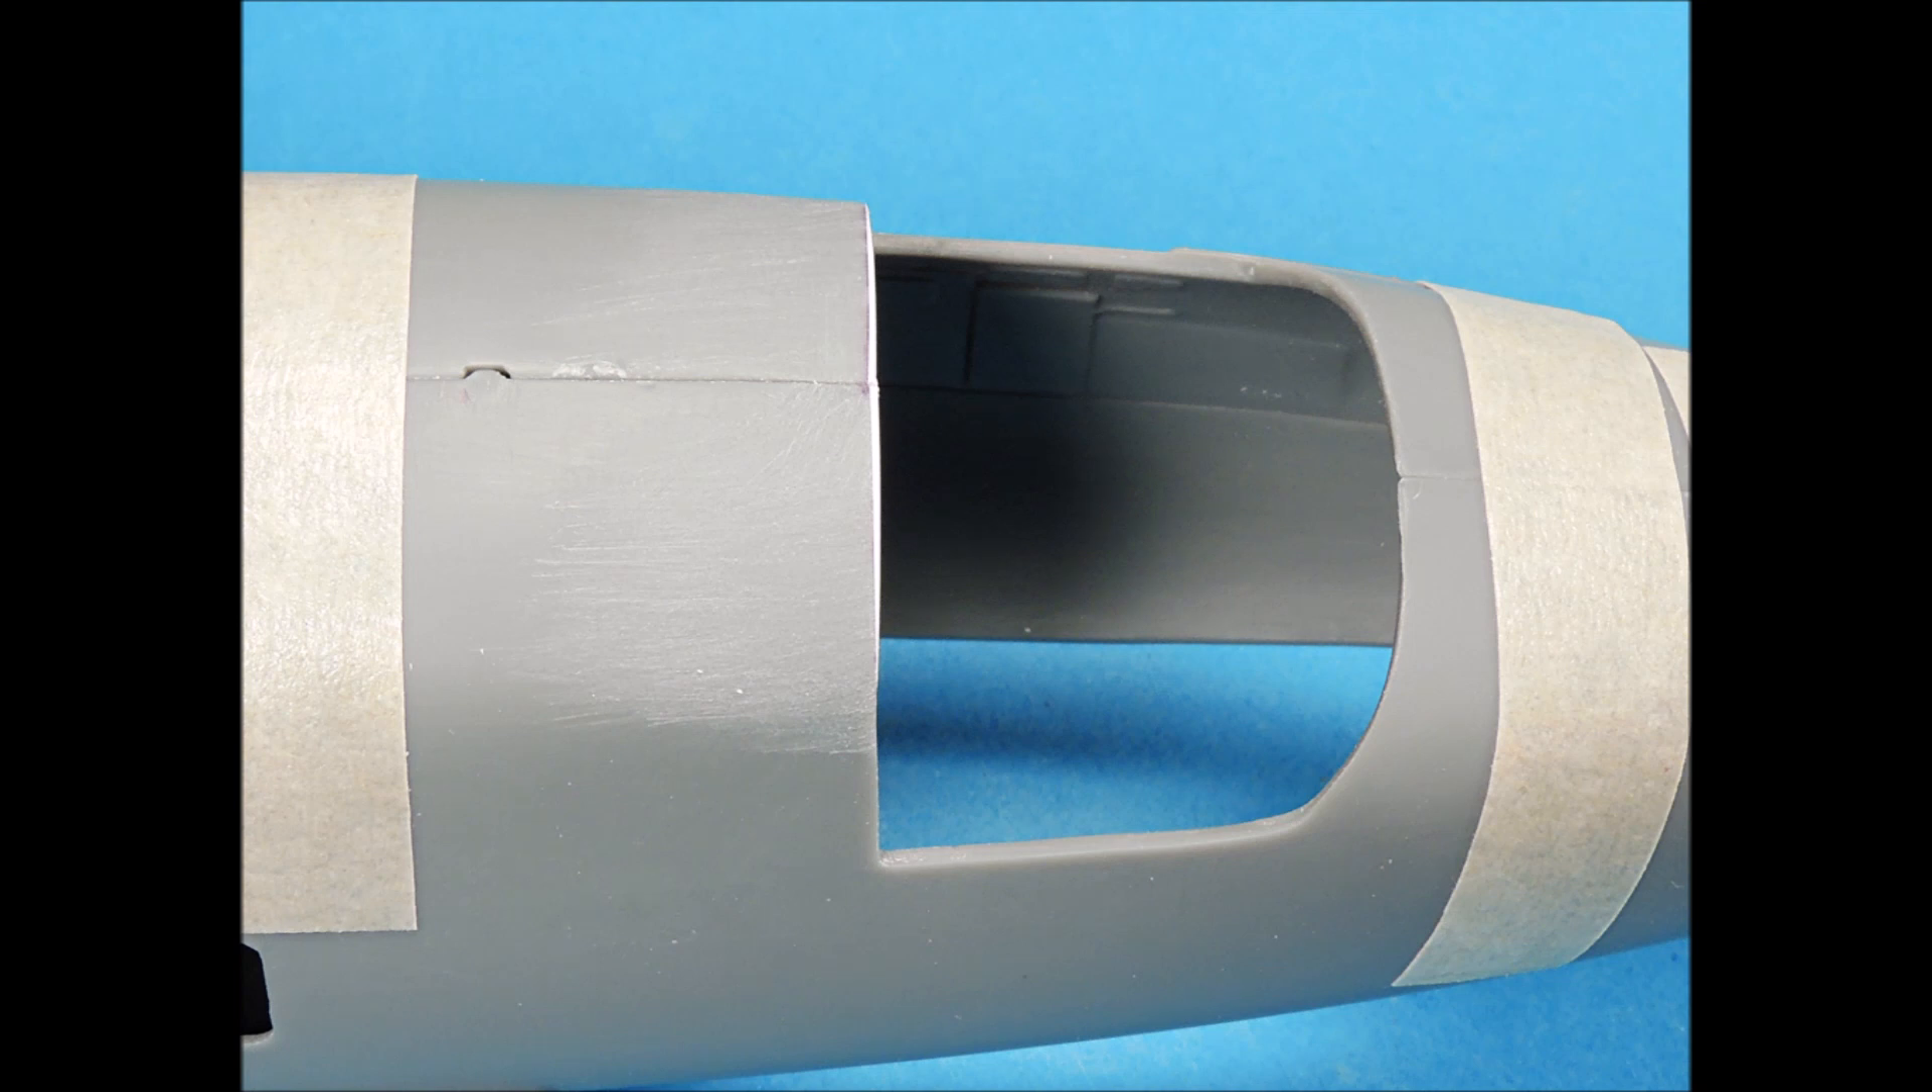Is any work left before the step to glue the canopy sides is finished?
Yes.